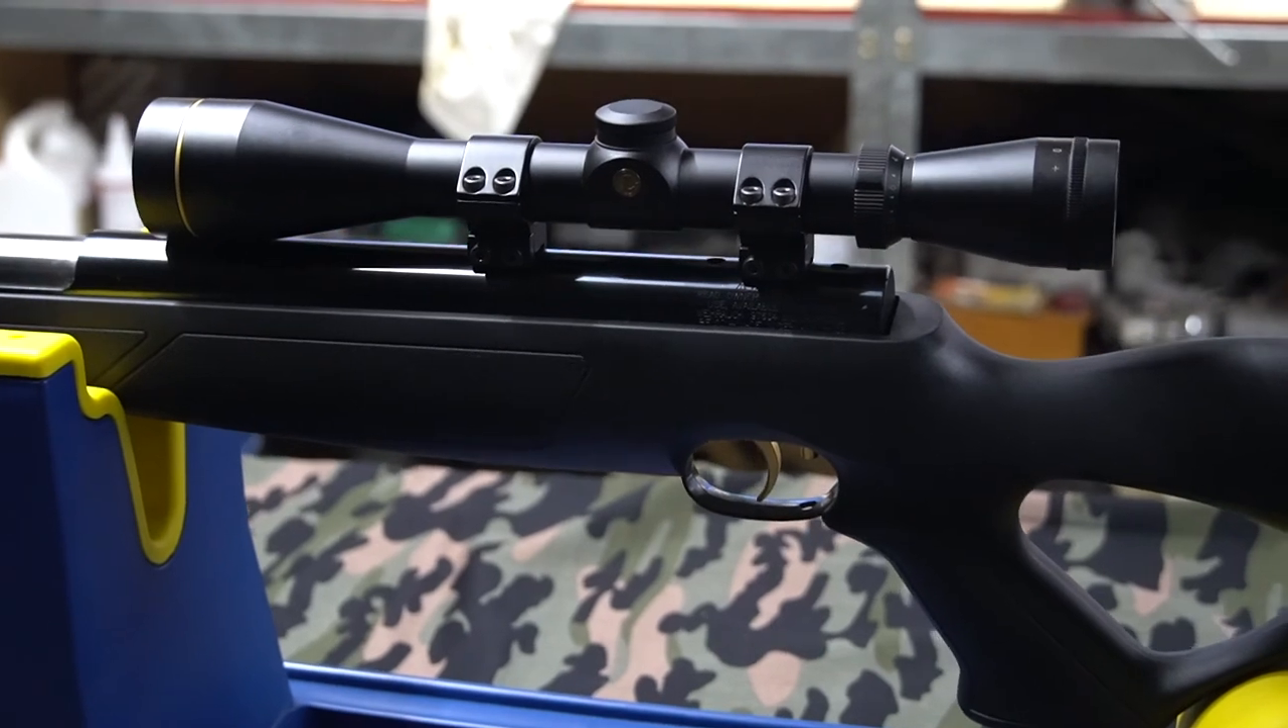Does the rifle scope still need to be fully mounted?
No.